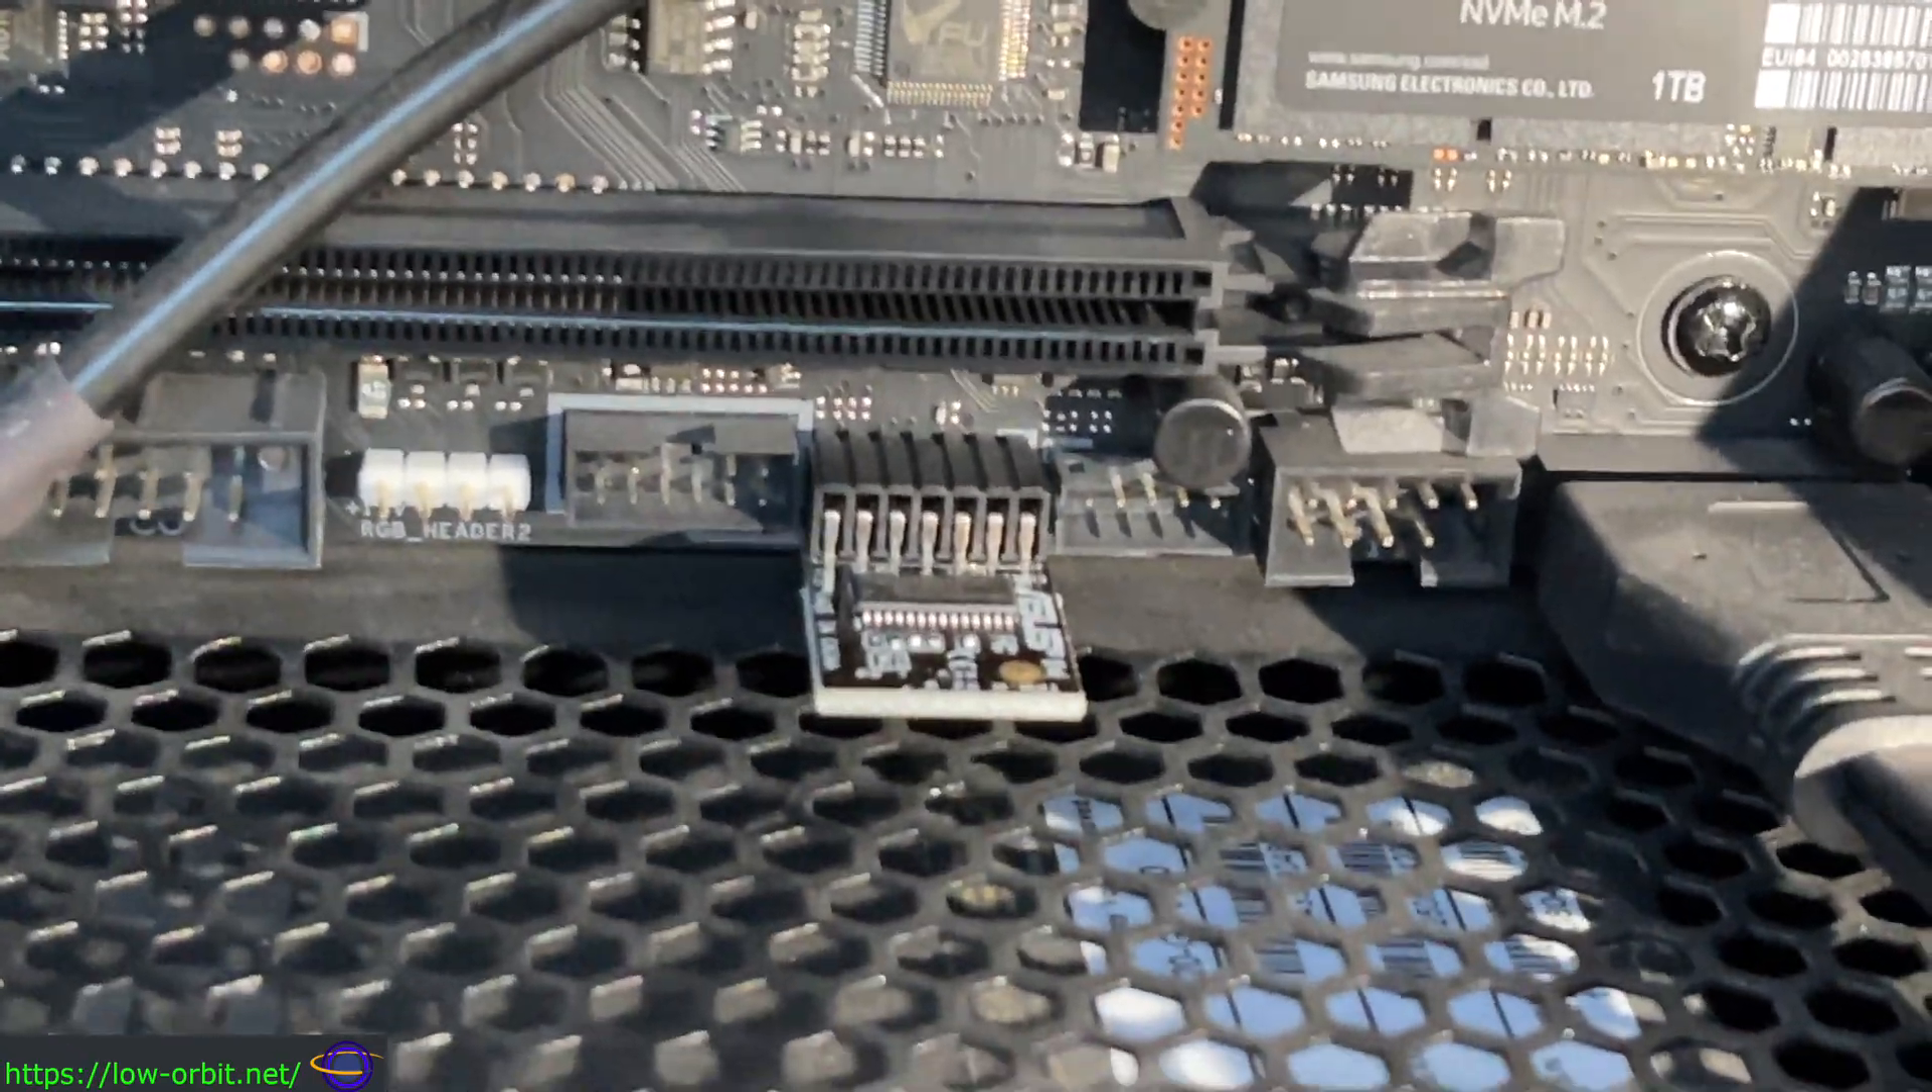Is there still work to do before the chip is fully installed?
No.